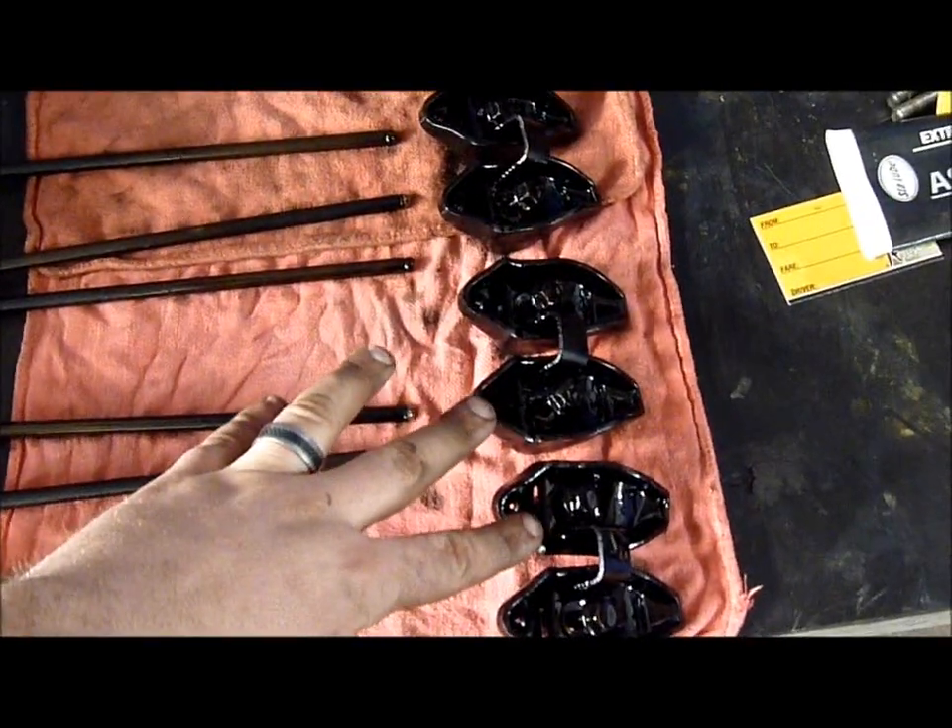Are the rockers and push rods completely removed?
Yes.